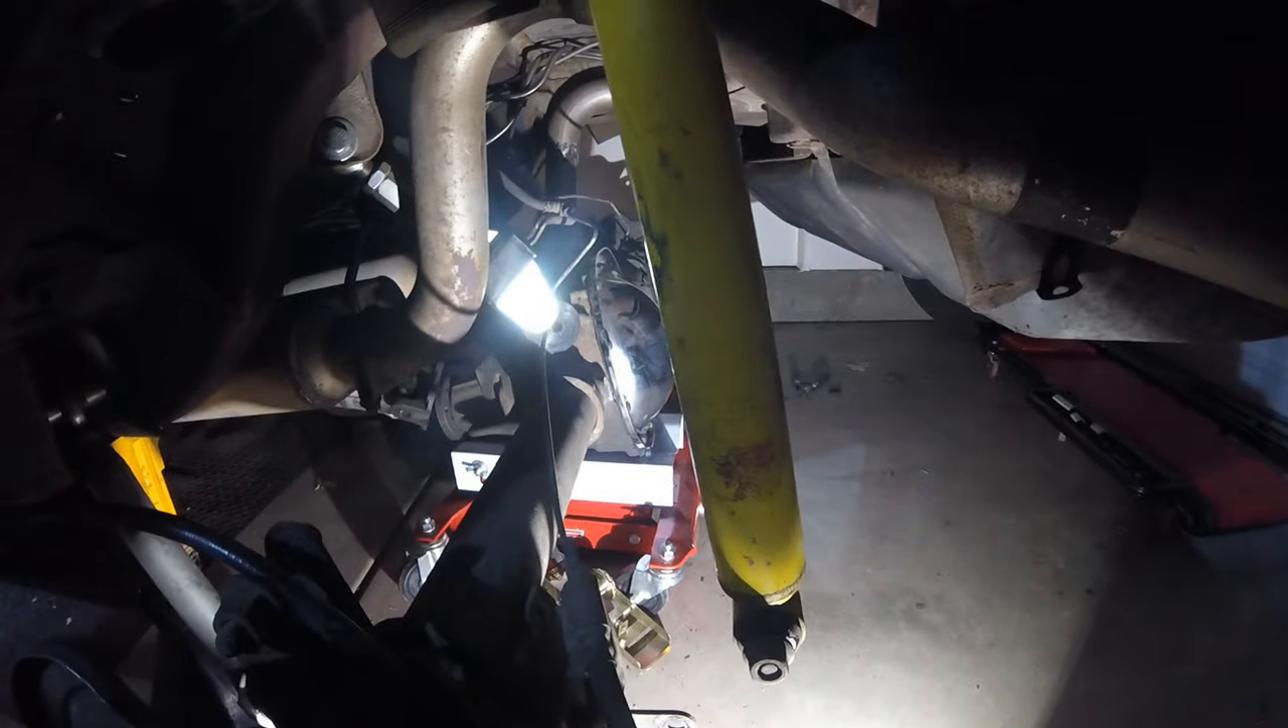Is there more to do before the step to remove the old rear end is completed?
Yes.